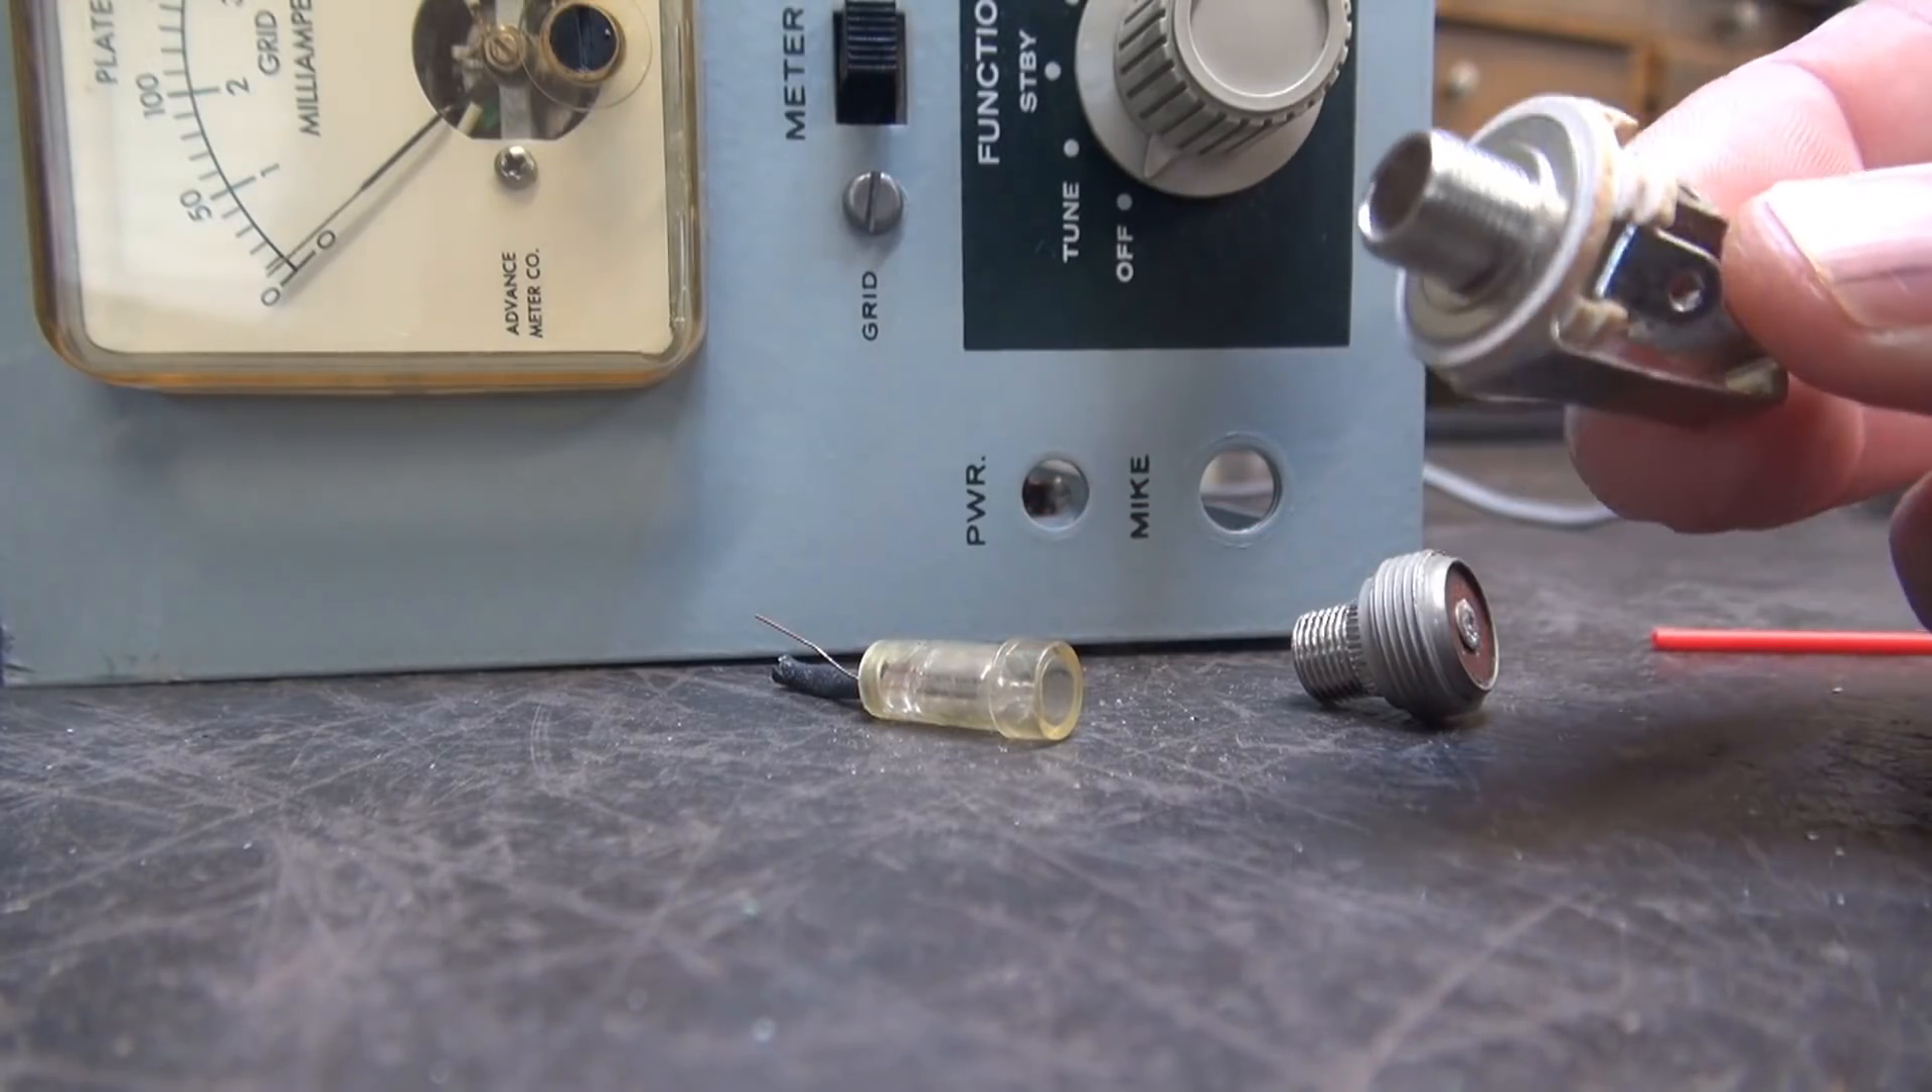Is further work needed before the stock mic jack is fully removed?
No.